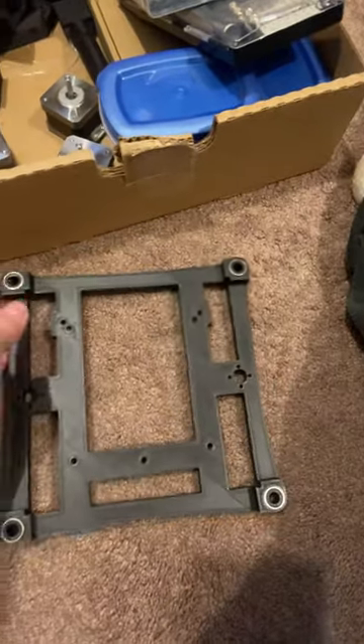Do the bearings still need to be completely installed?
No.